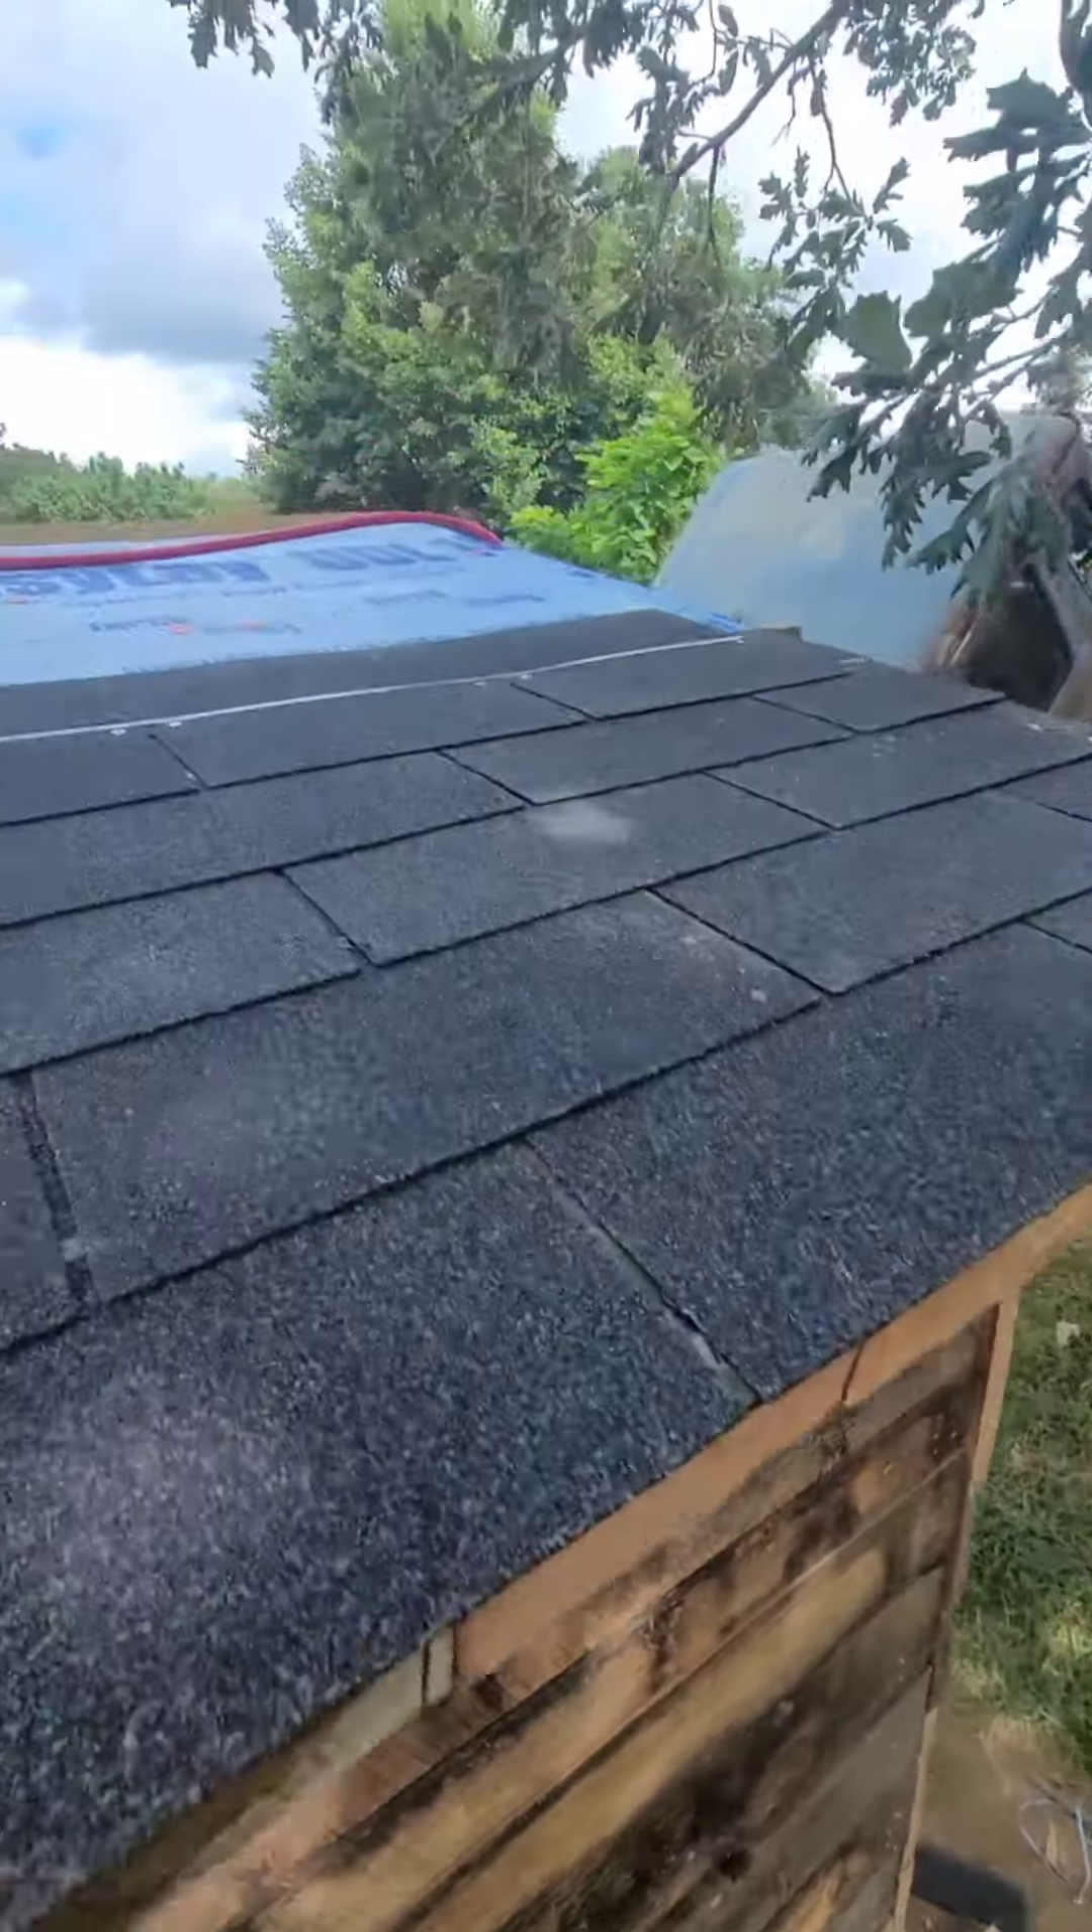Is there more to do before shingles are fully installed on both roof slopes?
Yes.